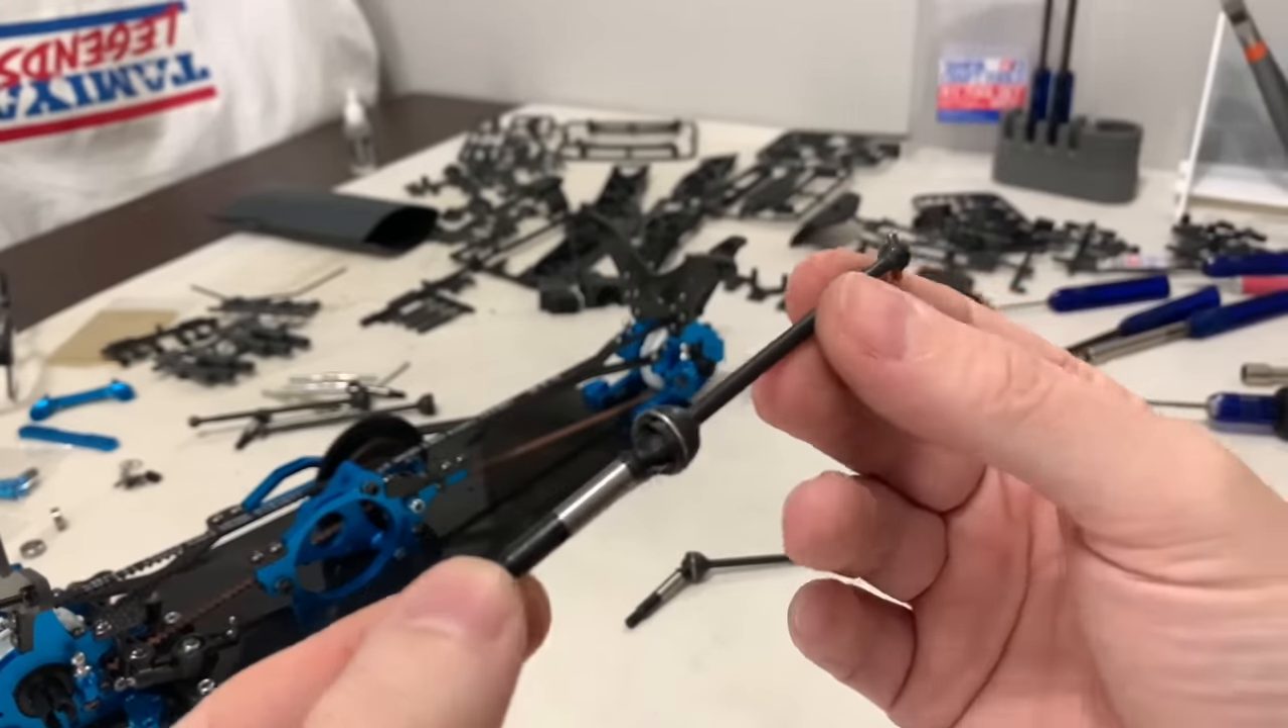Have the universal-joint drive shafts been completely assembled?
Yes.